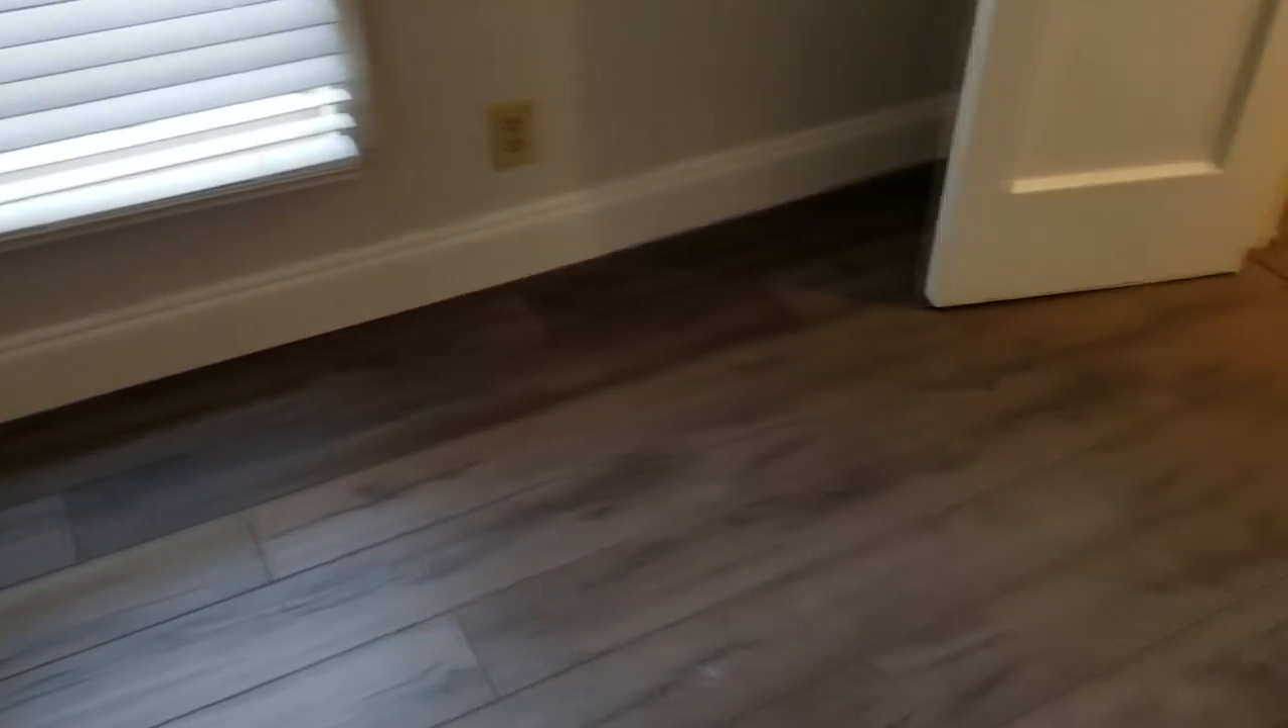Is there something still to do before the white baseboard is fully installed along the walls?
No.